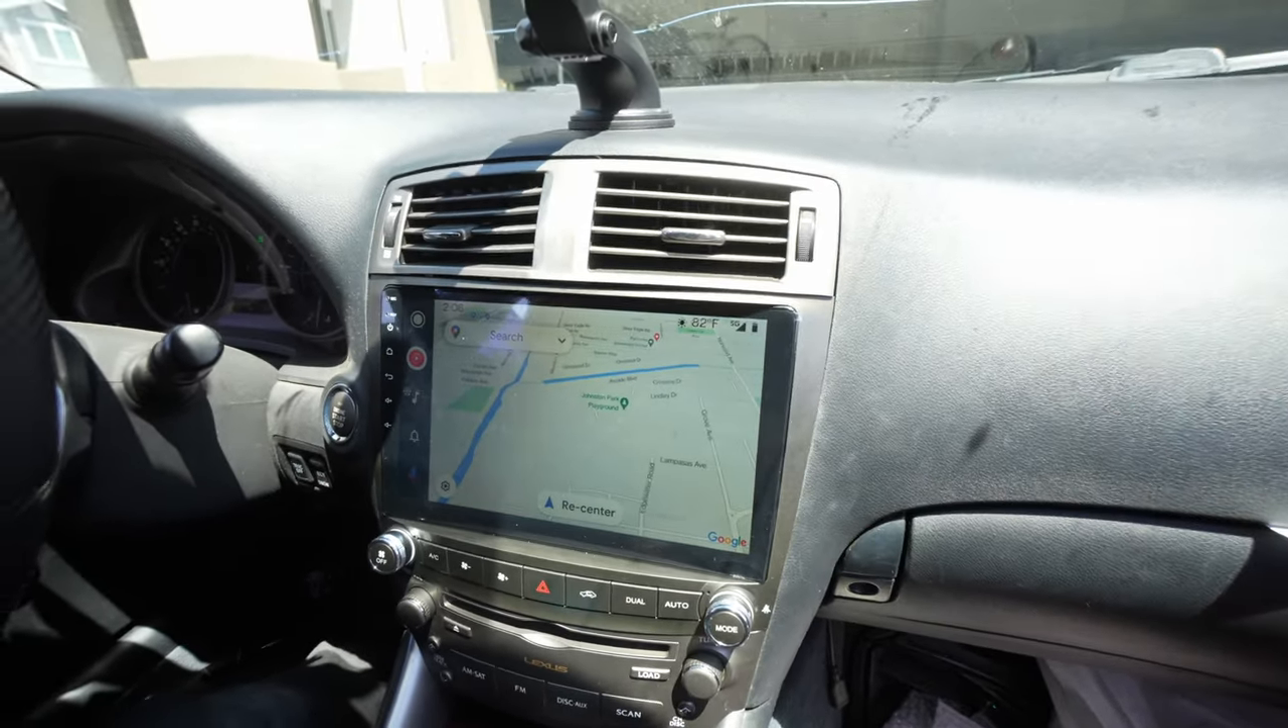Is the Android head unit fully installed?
Yes.